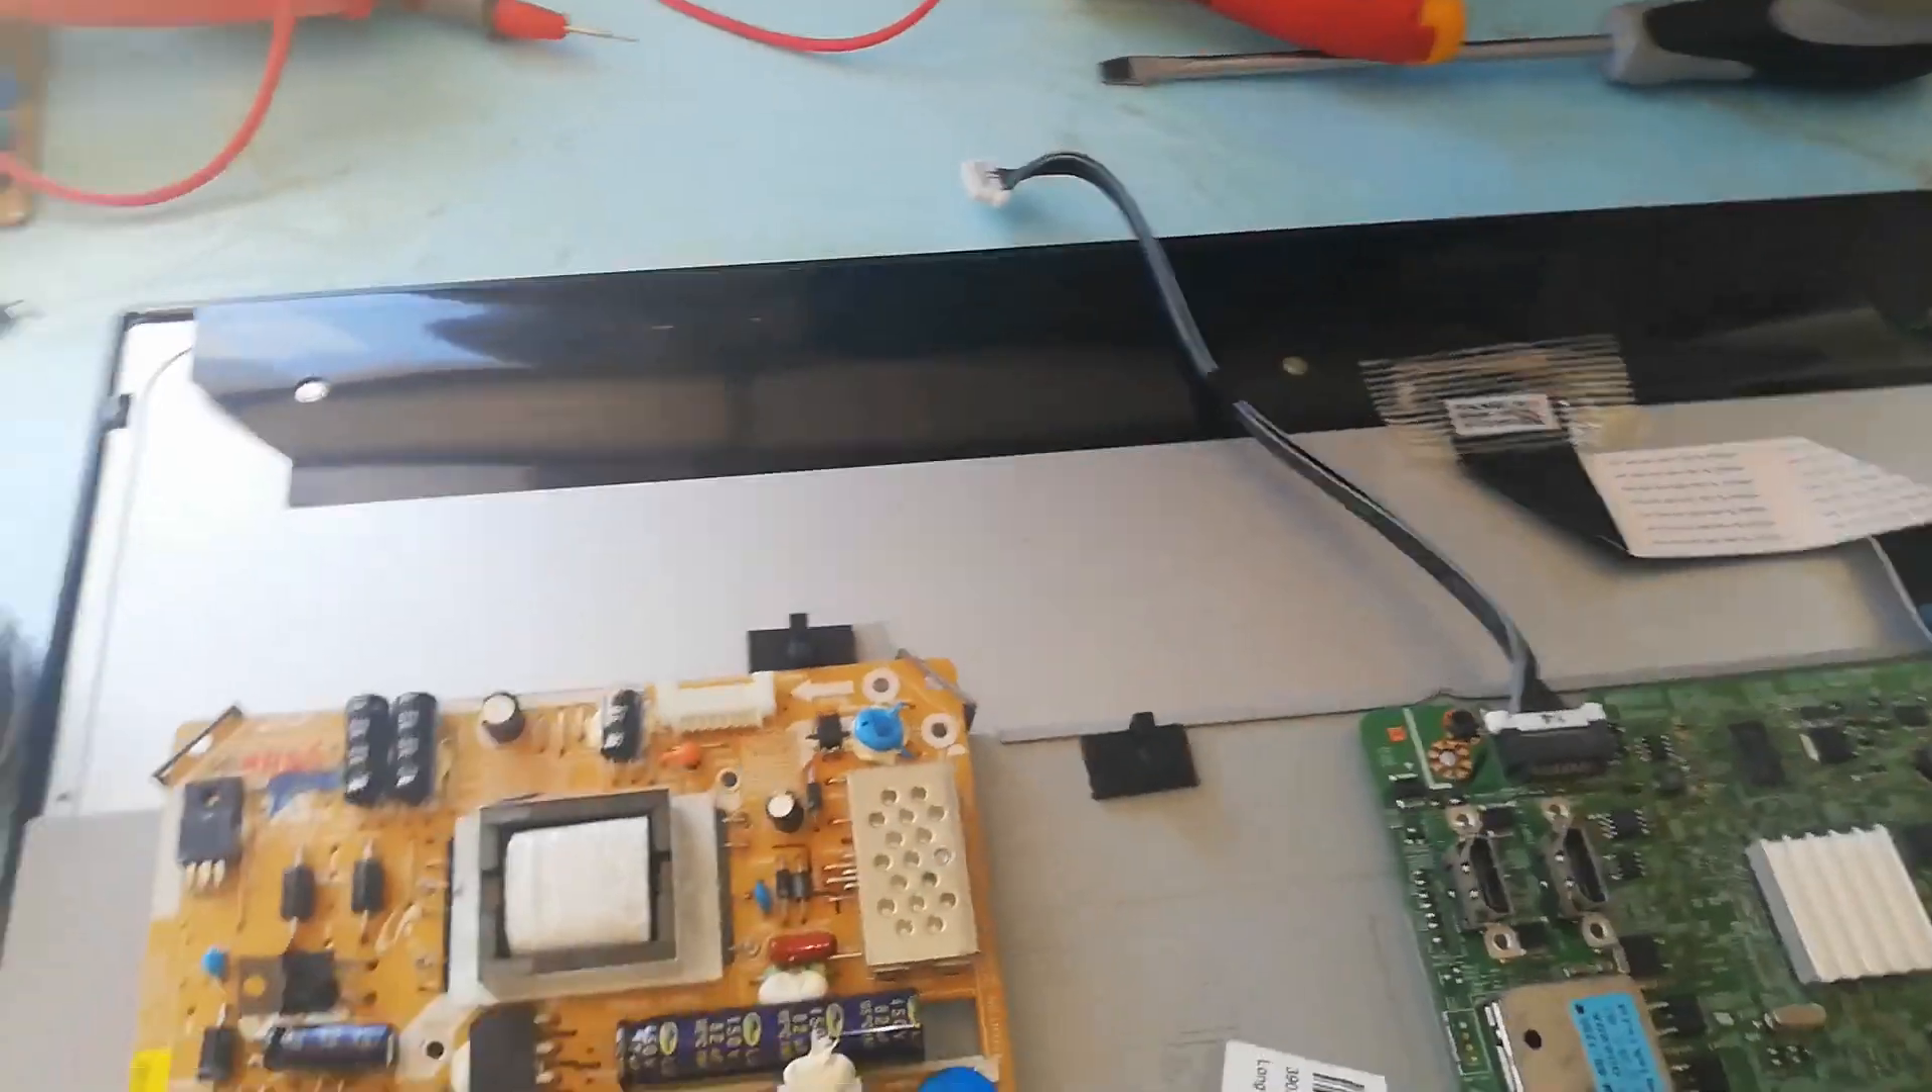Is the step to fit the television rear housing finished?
No.